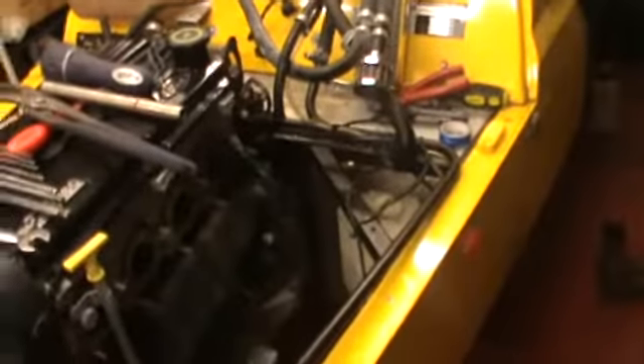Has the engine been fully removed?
No.